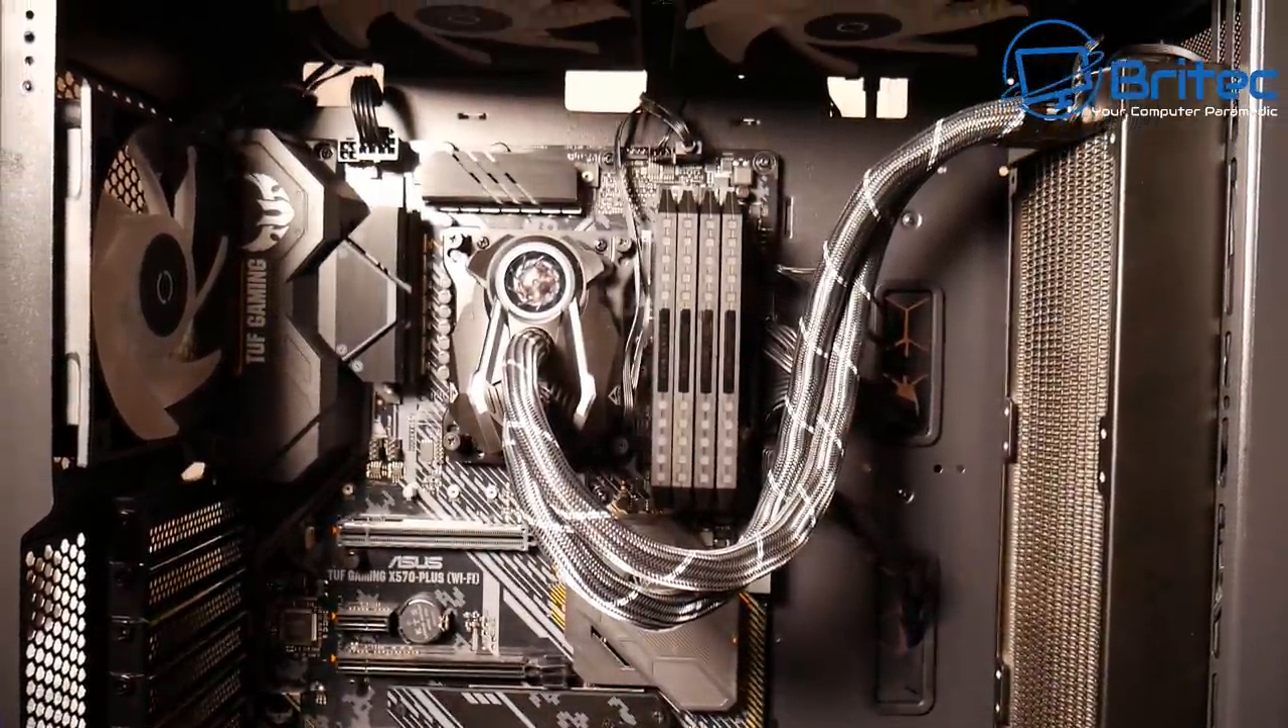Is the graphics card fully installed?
No.